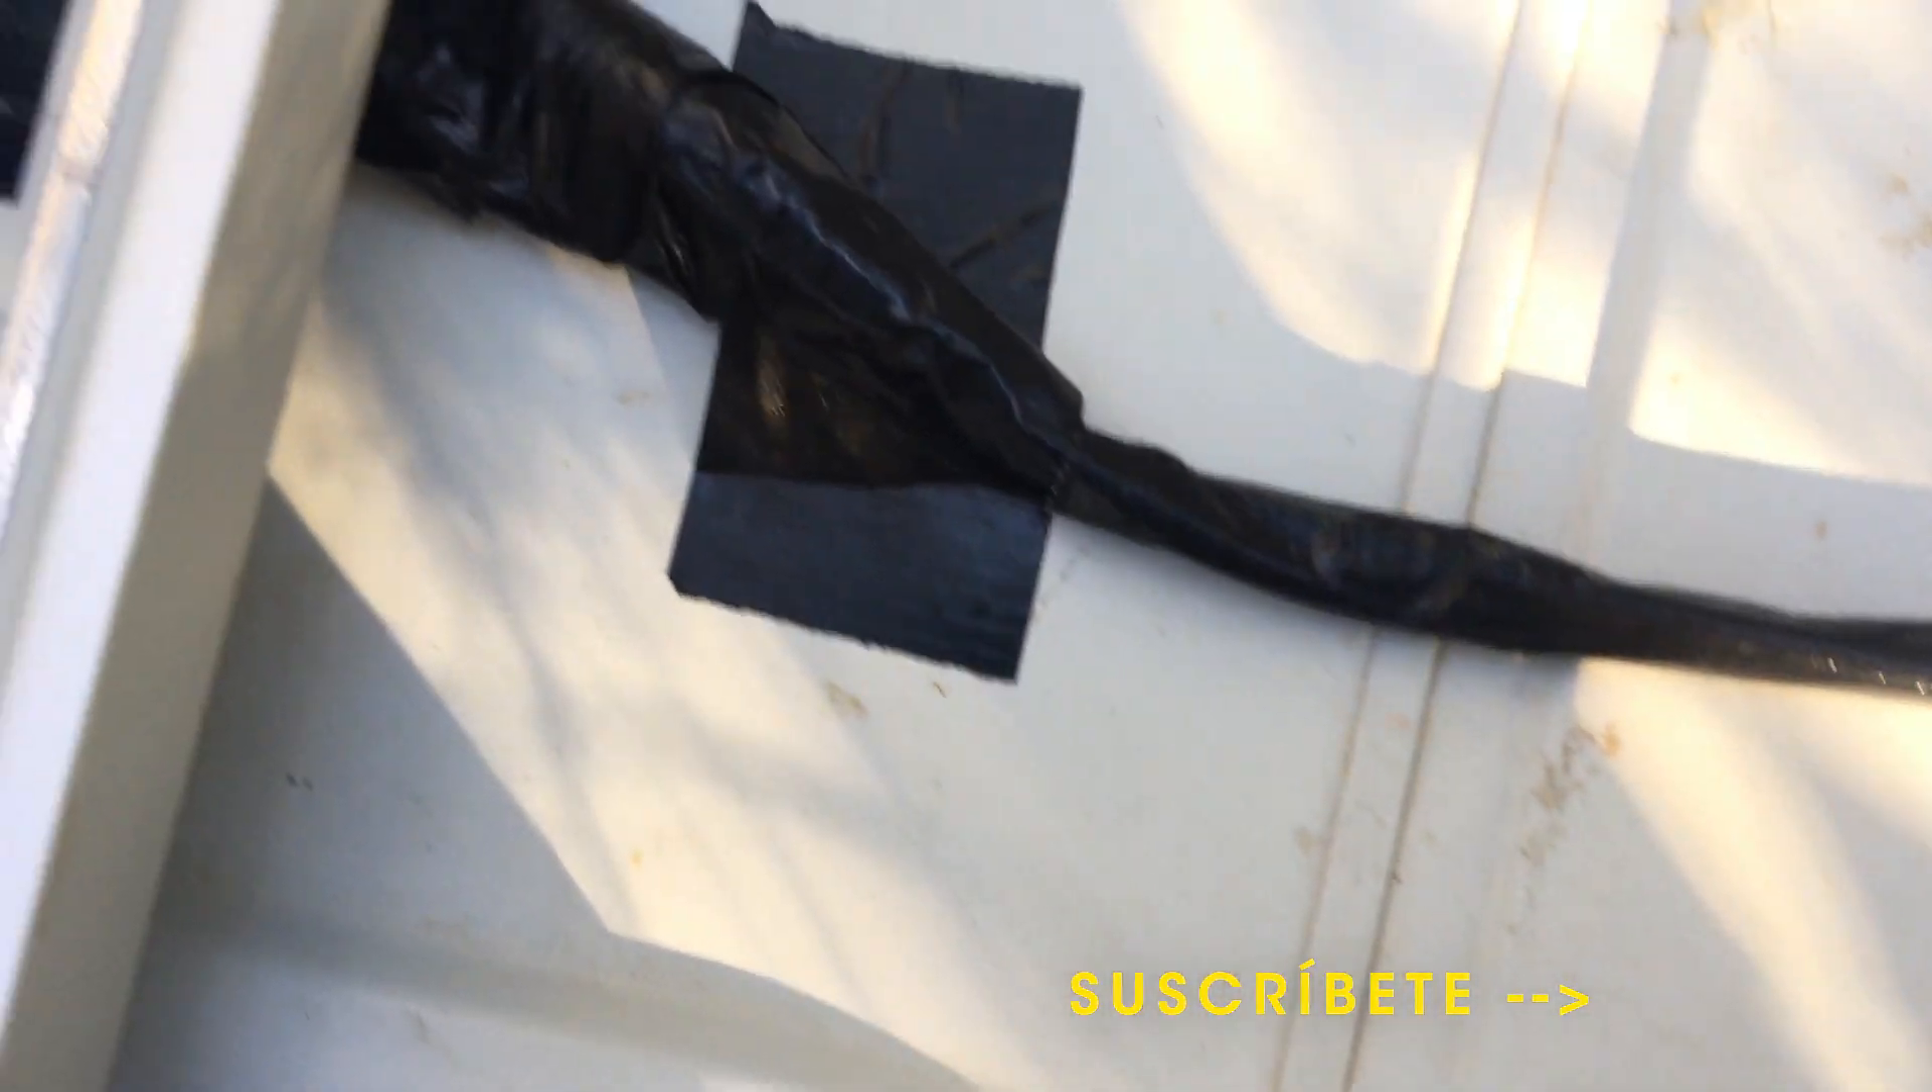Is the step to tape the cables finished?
Yes.